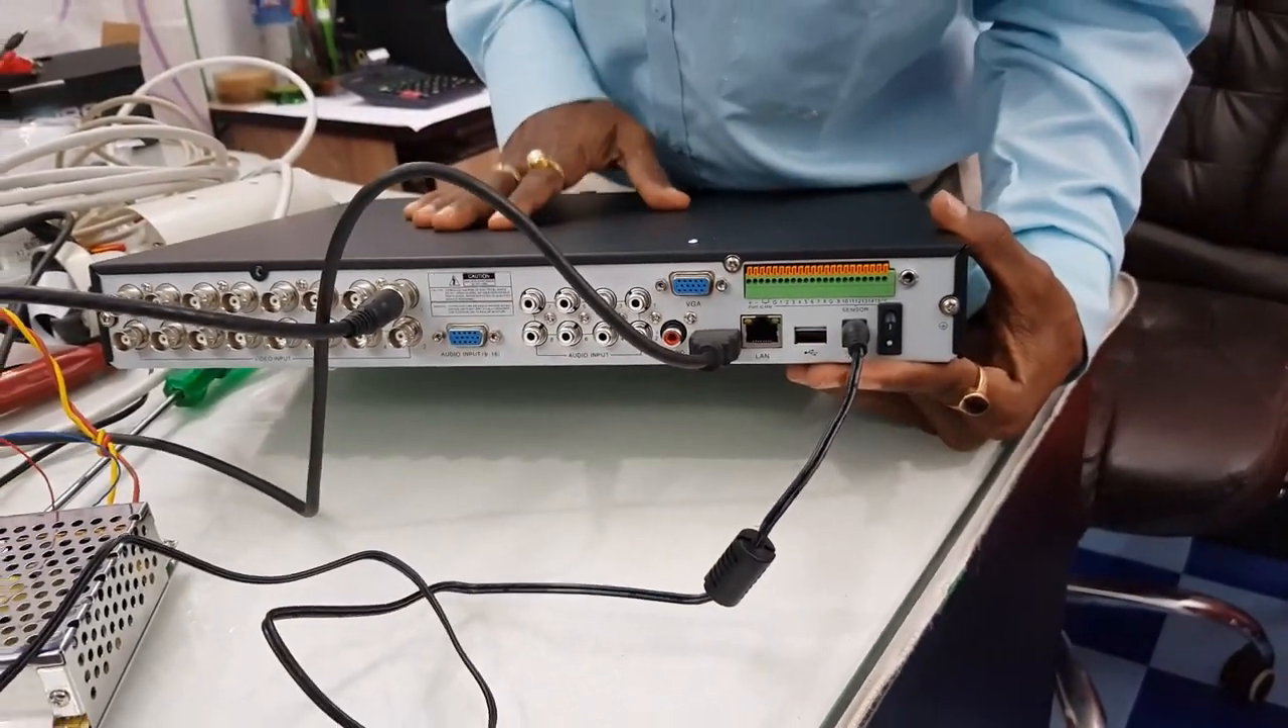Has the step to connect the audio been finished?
No.